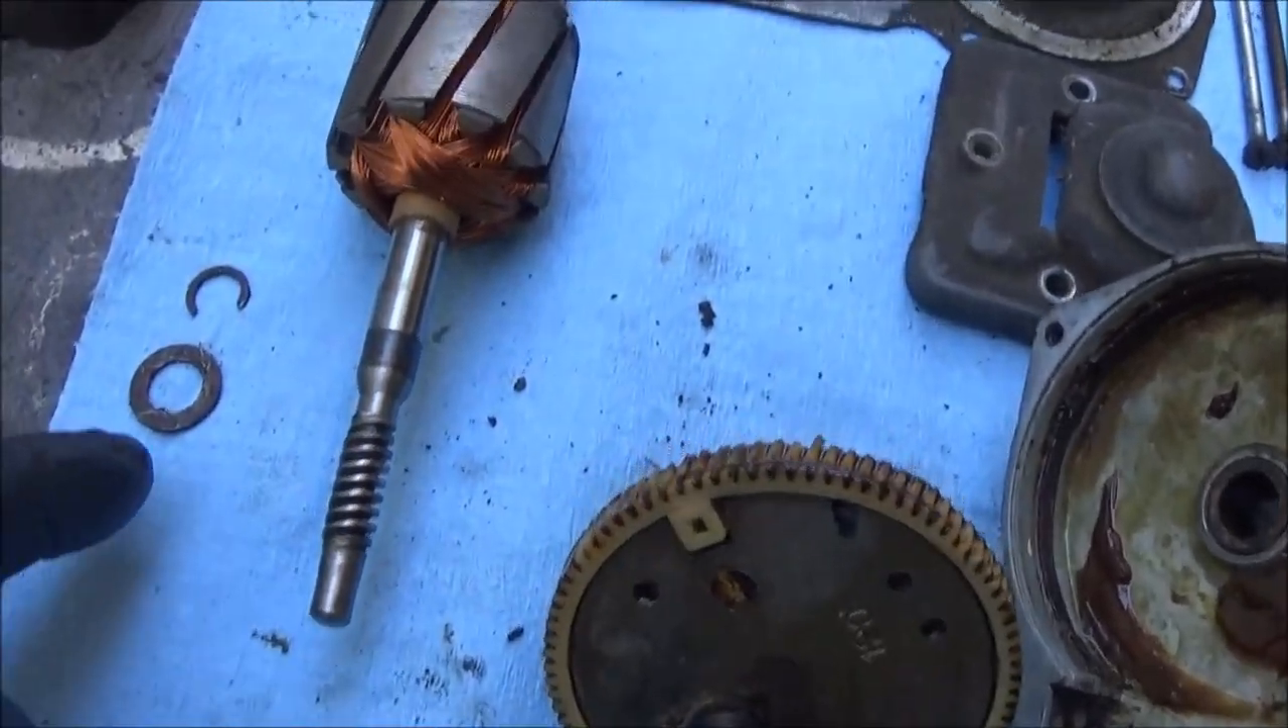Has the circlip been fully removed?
Yes.